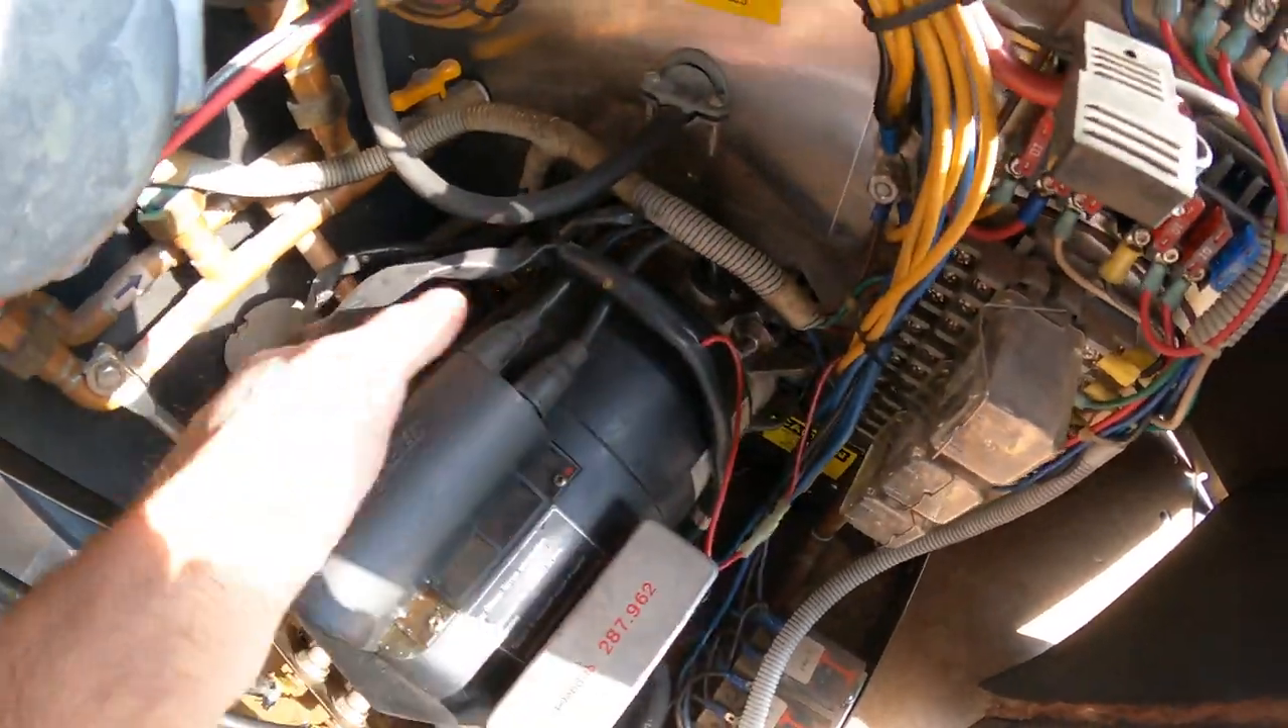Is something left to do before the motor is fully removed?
Yes.